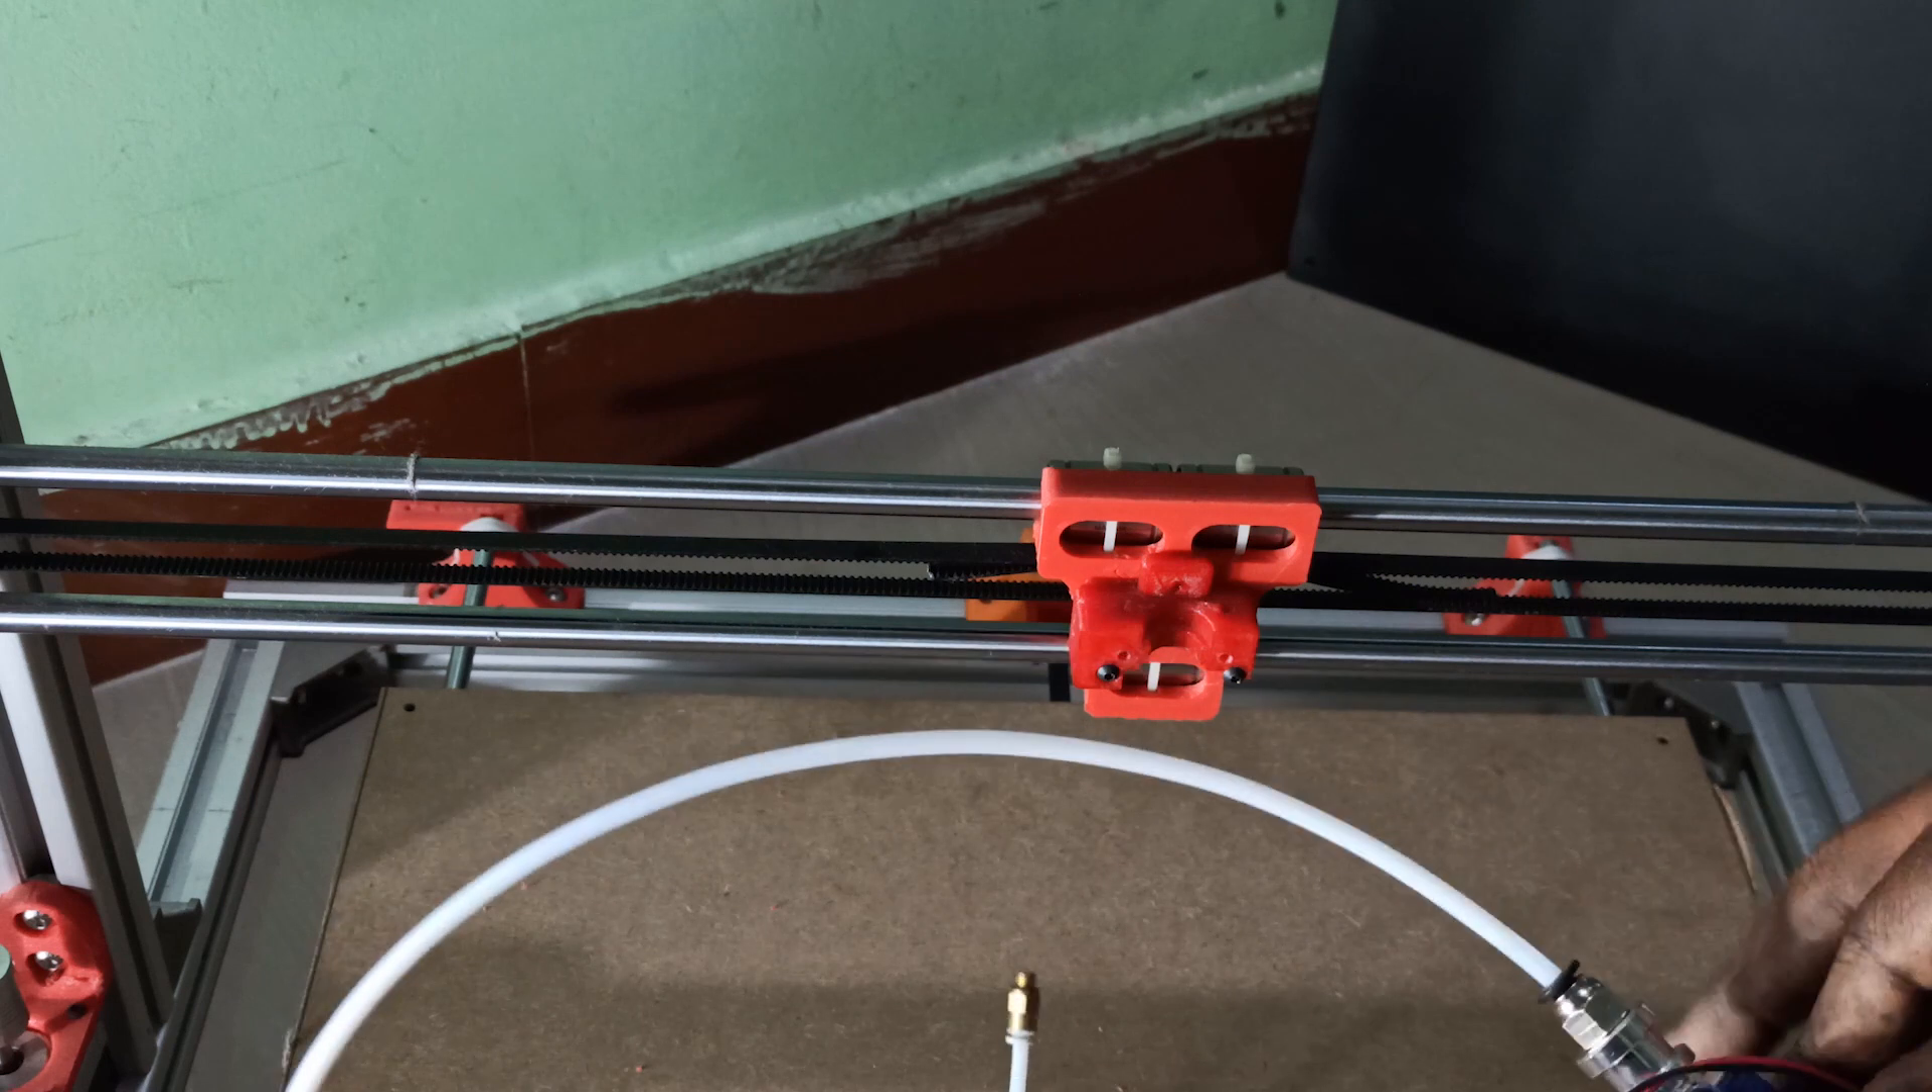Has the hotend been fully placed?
No.